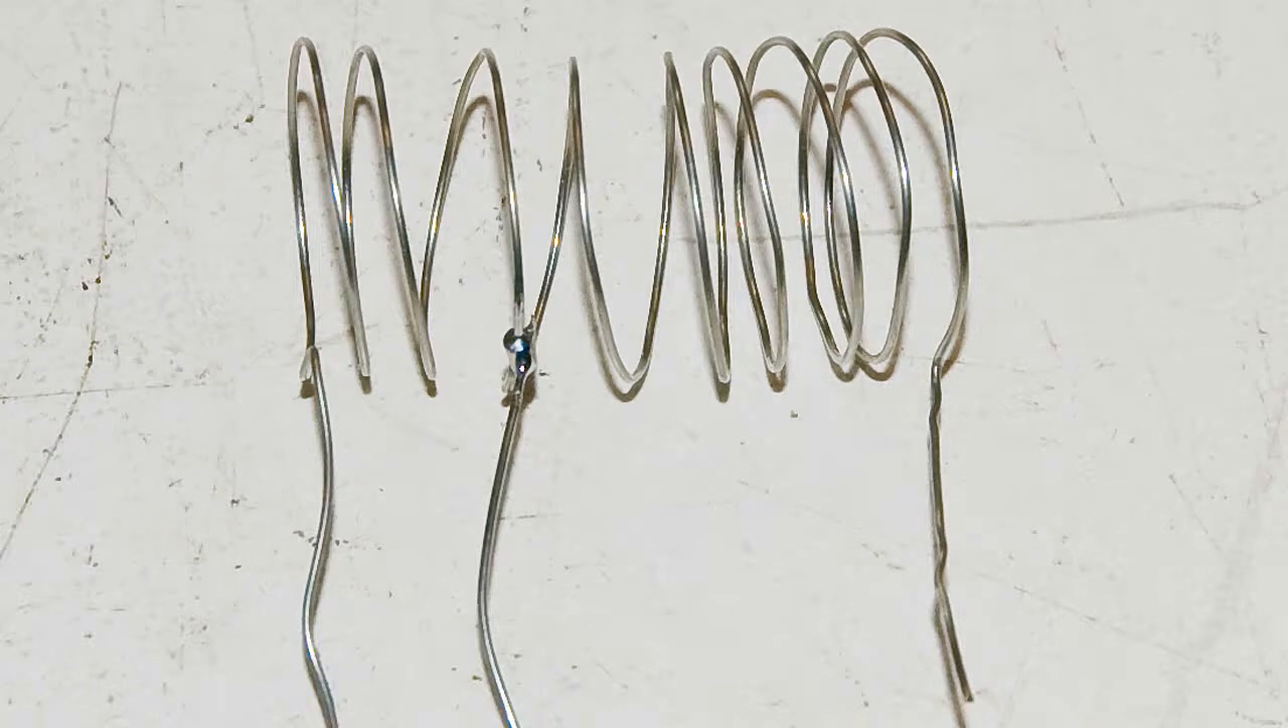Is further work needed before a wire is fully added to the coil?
No.